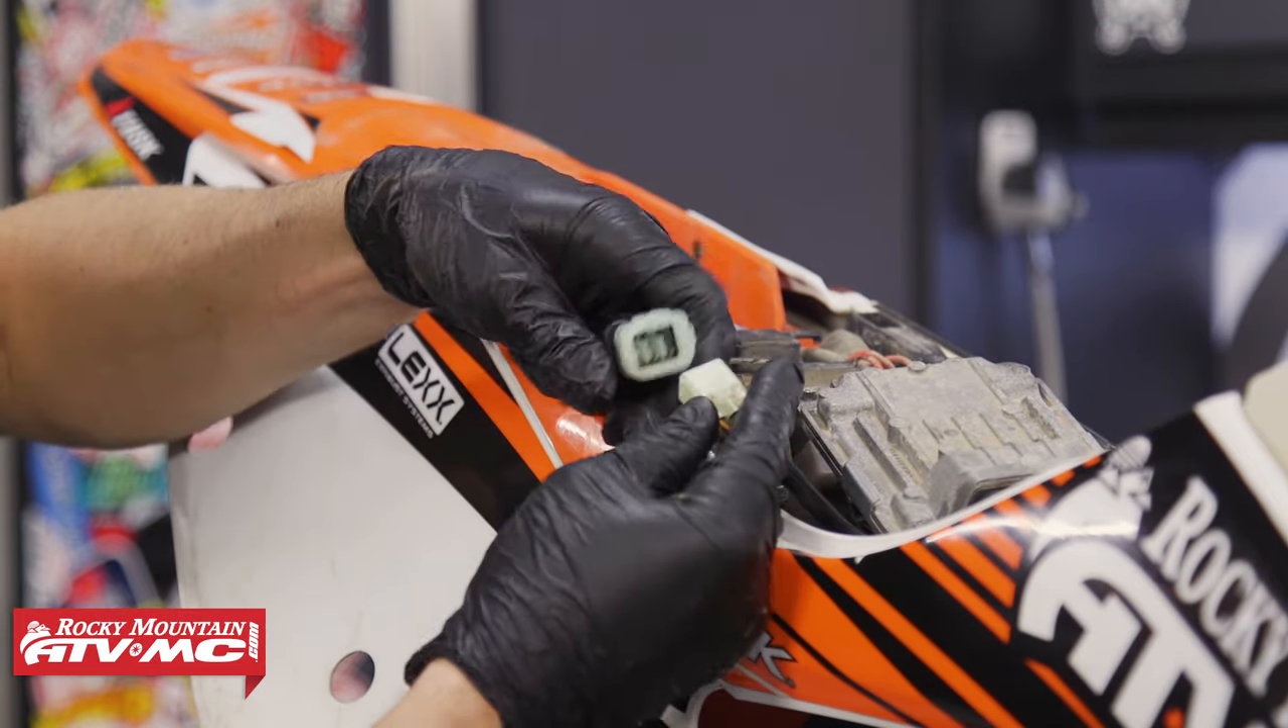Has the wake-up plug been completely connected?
No.